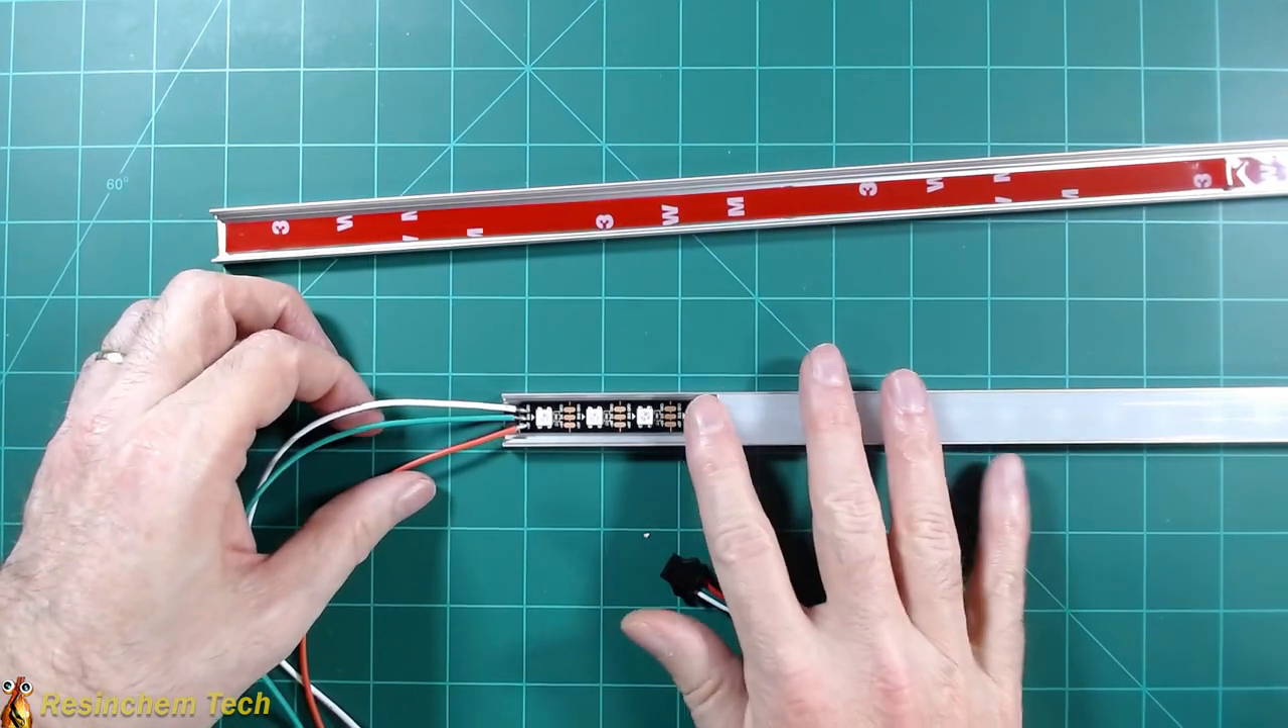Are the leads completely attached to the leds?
Yes.